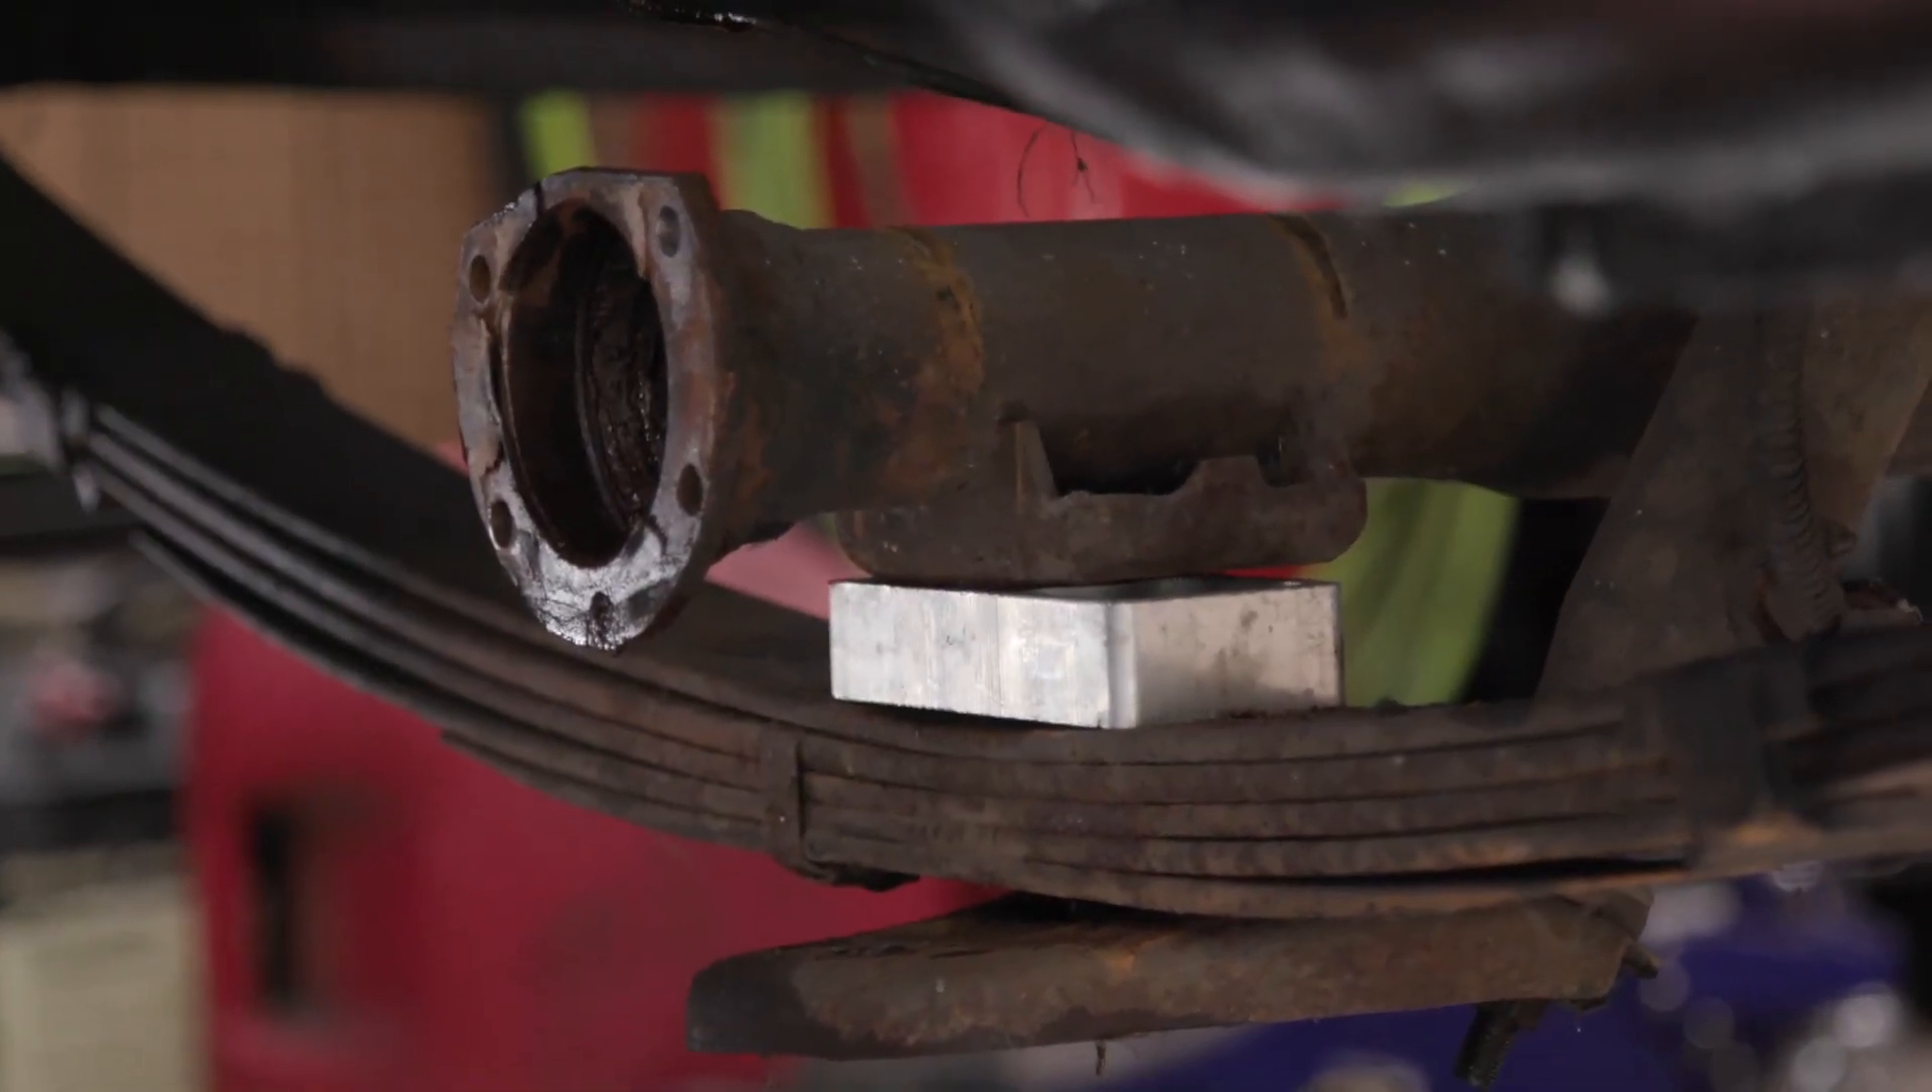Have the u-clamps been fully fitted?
No.